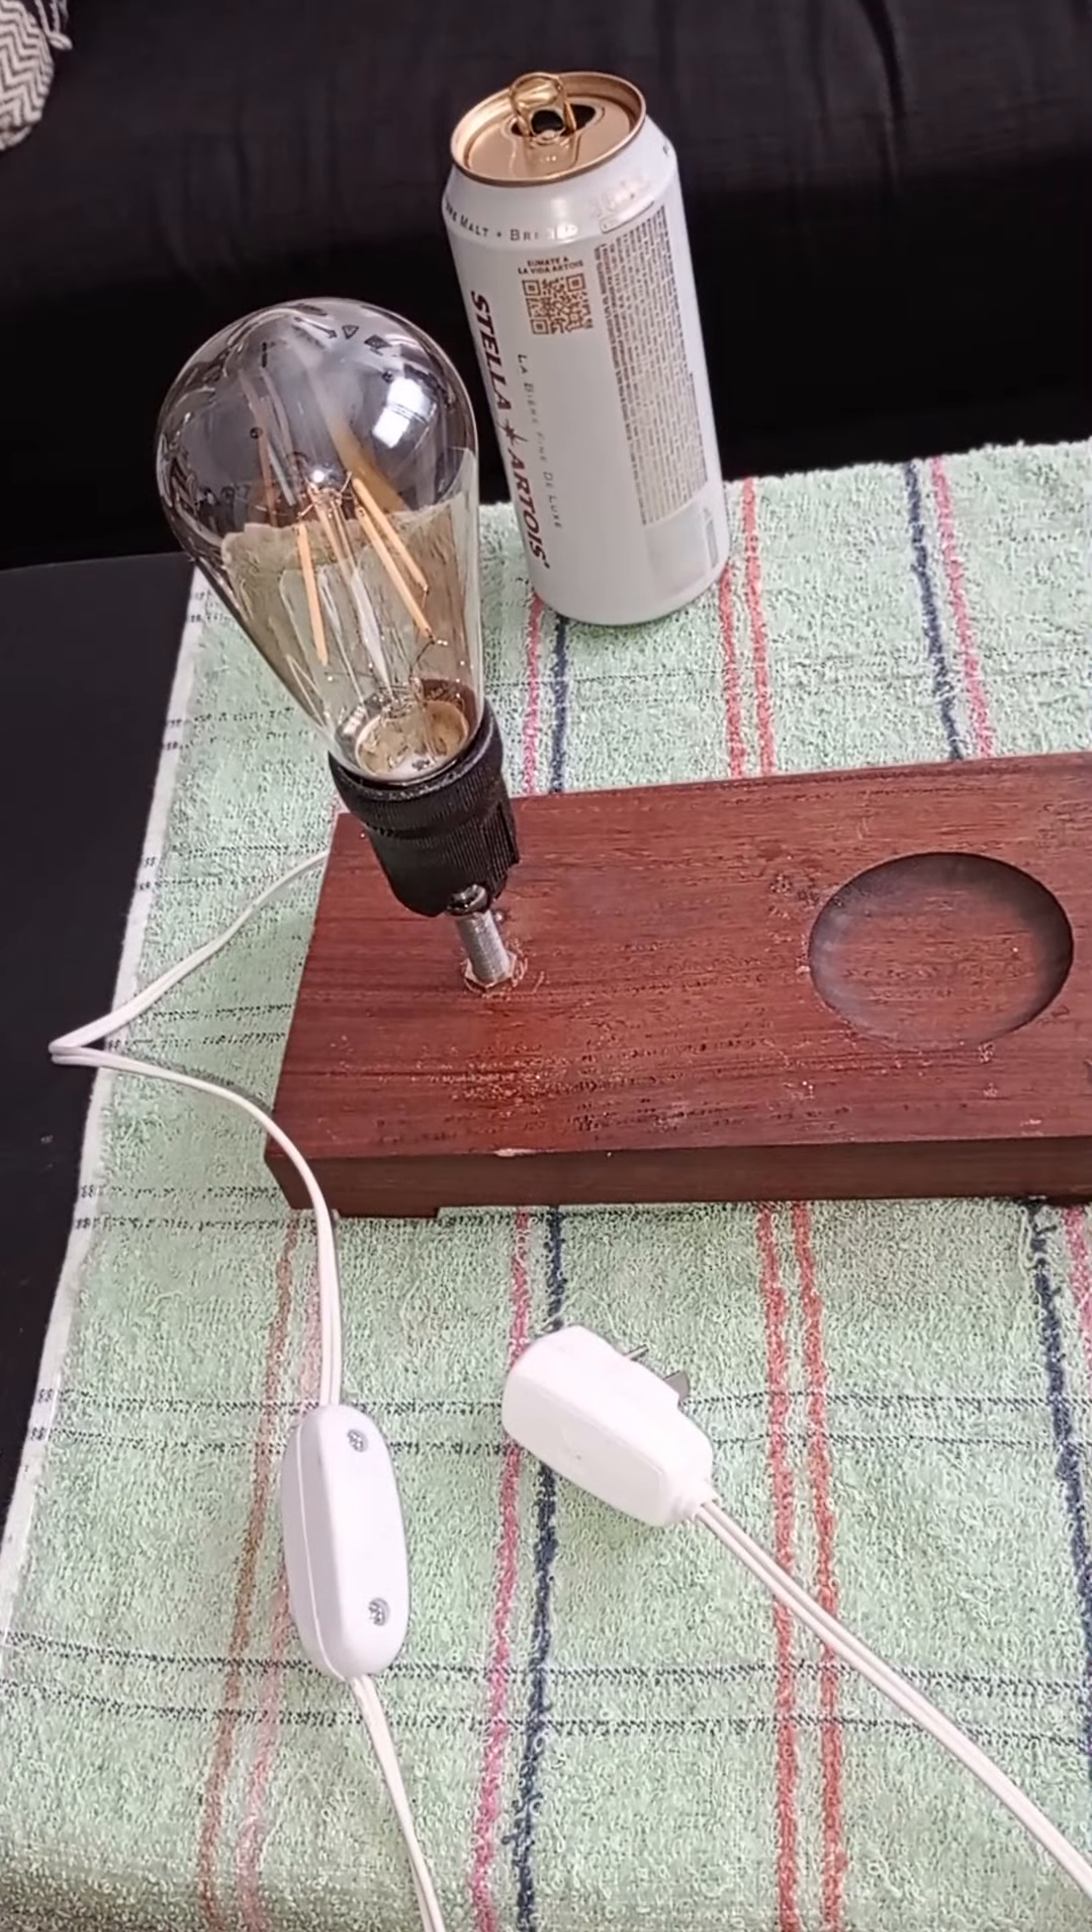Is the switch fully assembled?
Yes.